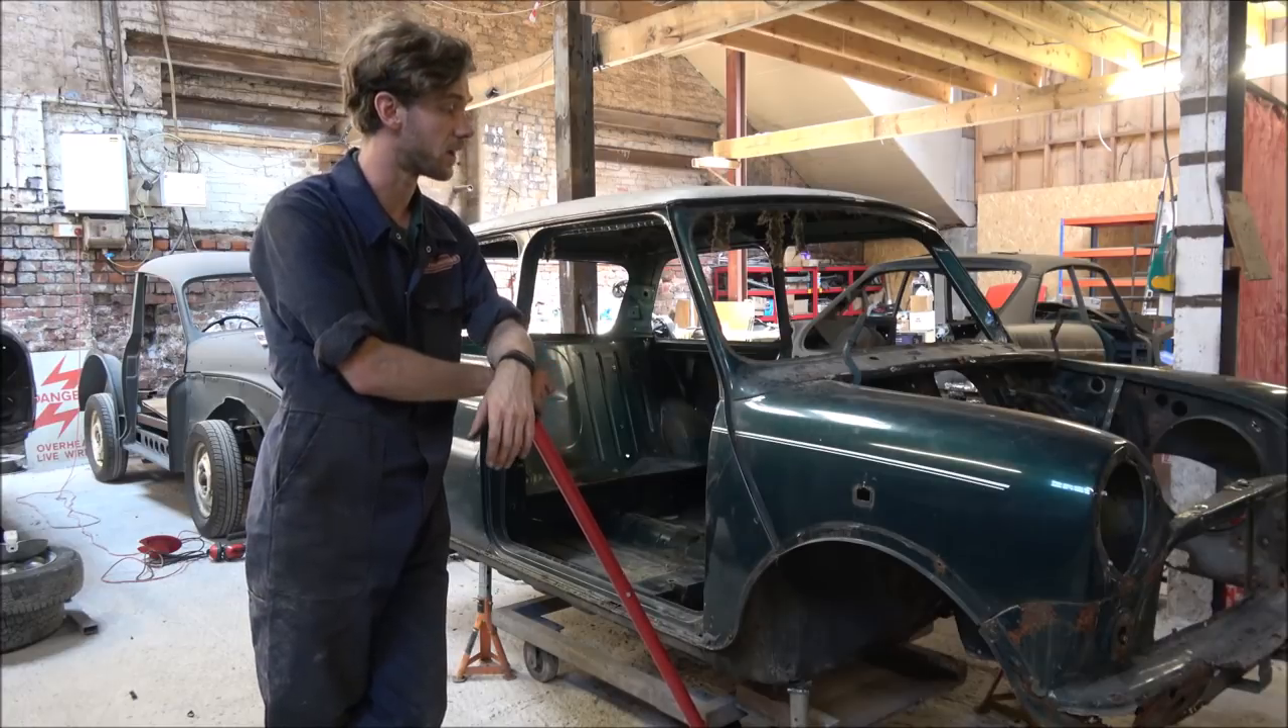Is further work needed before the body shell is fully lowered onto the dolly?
Yes.